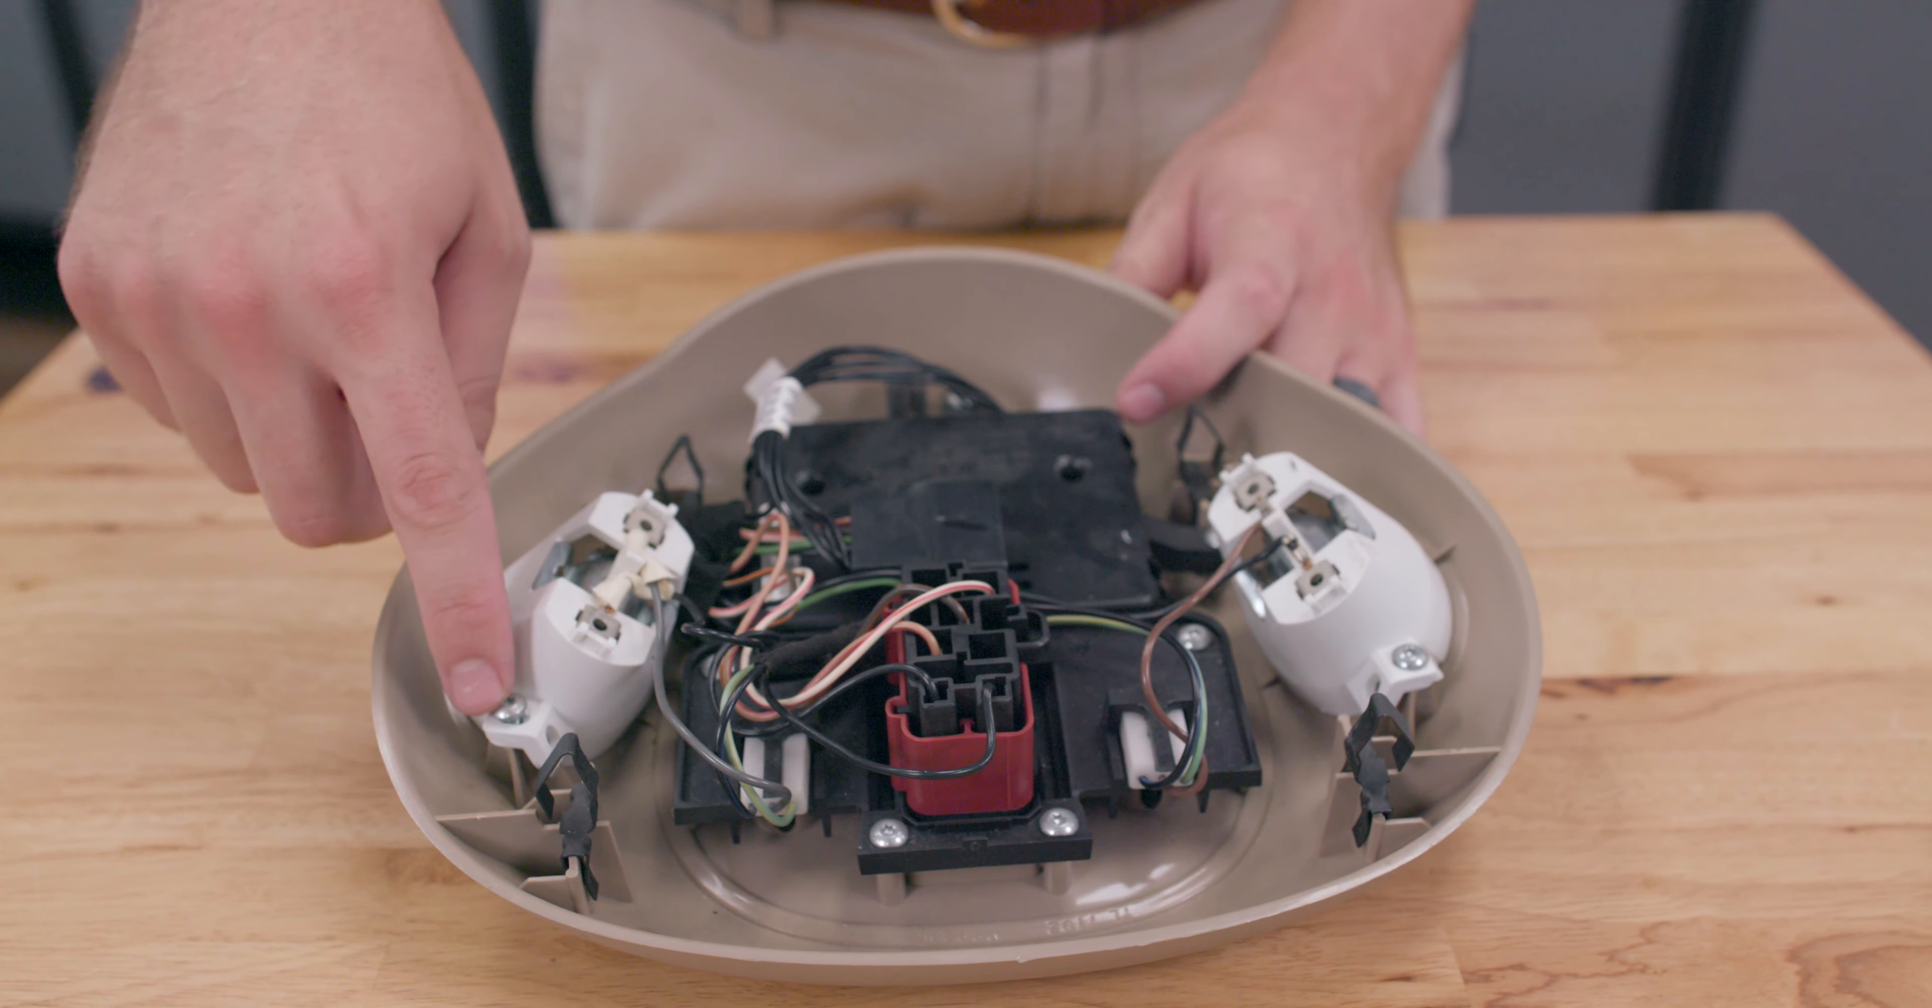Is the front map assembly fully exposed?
Yes.